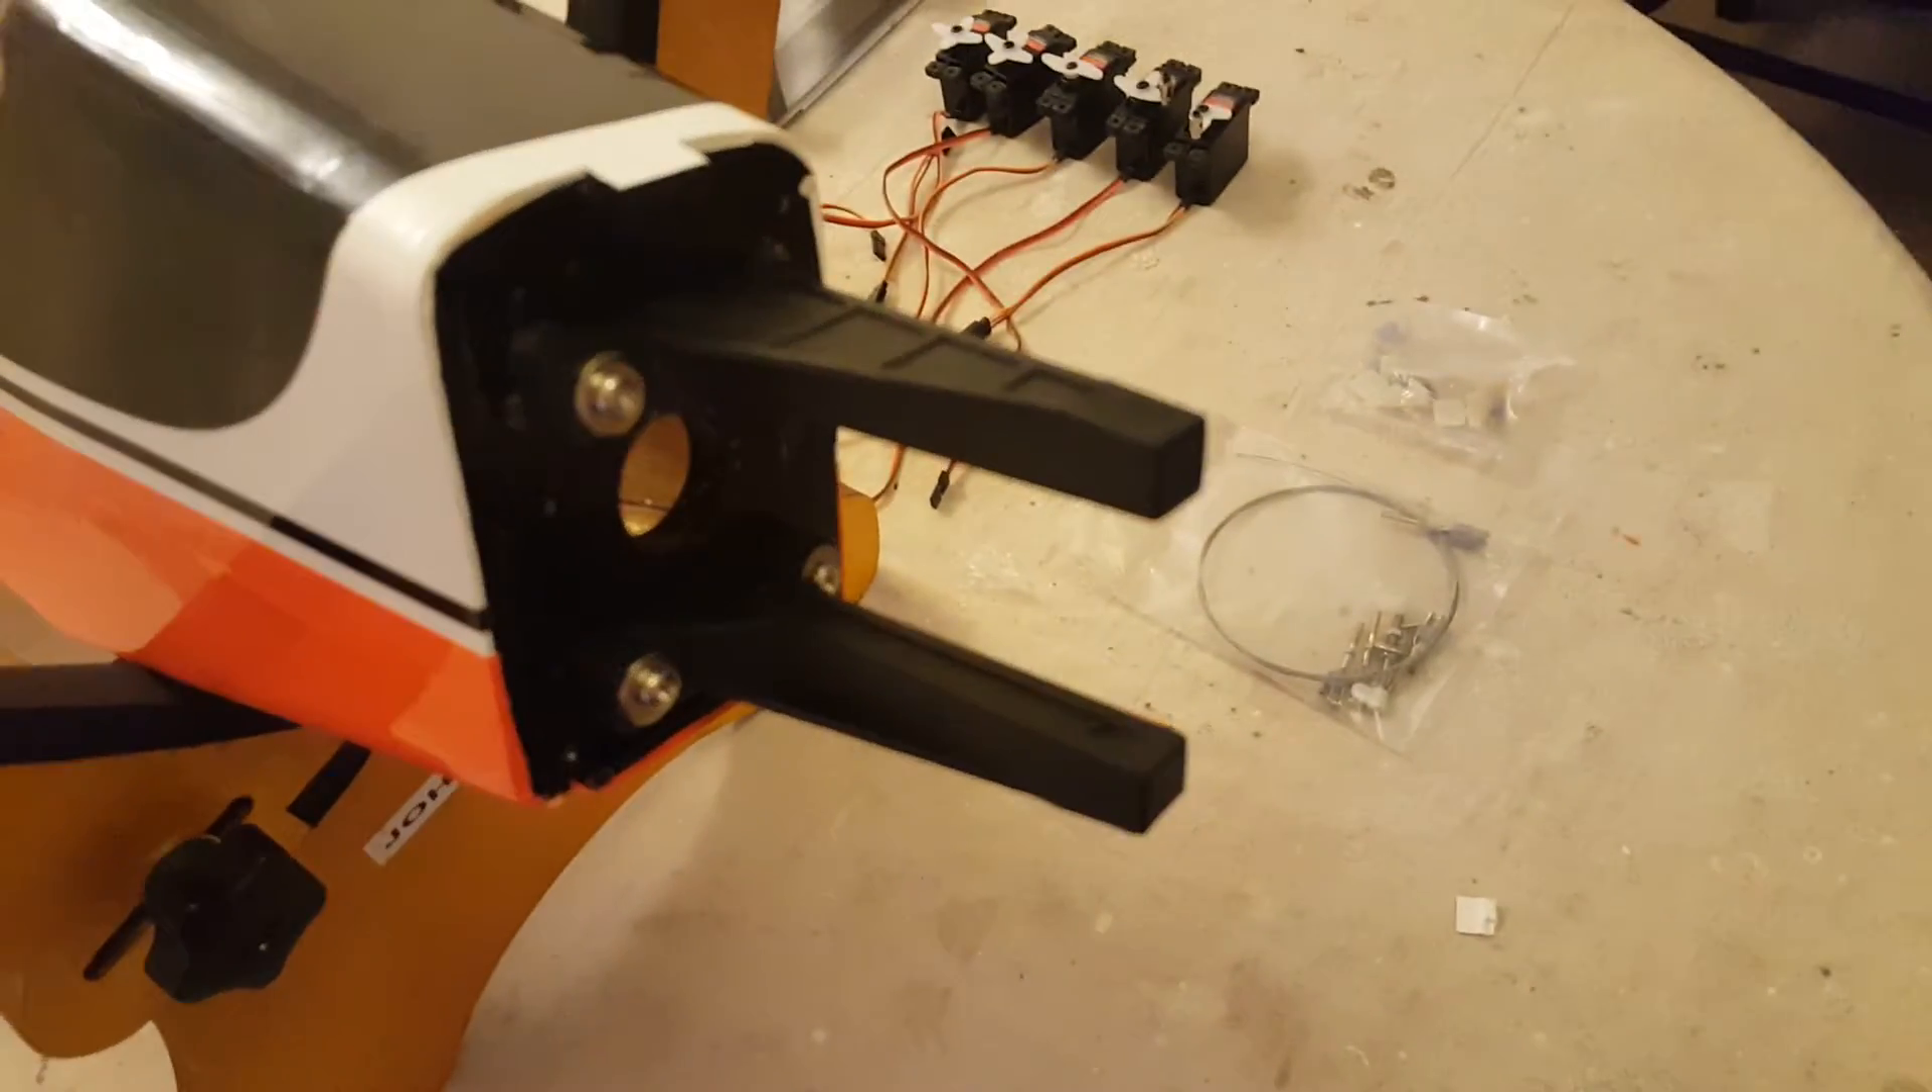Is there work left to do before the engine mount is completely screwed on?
No.